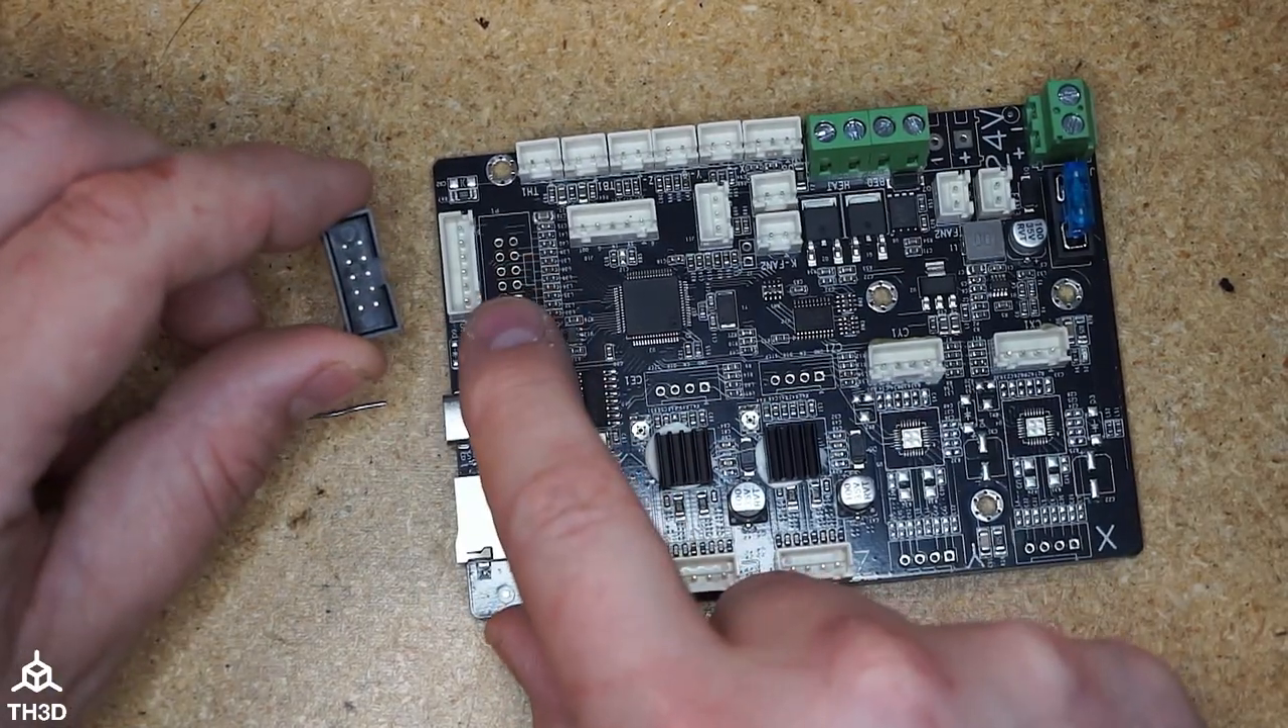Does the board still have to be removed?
No.